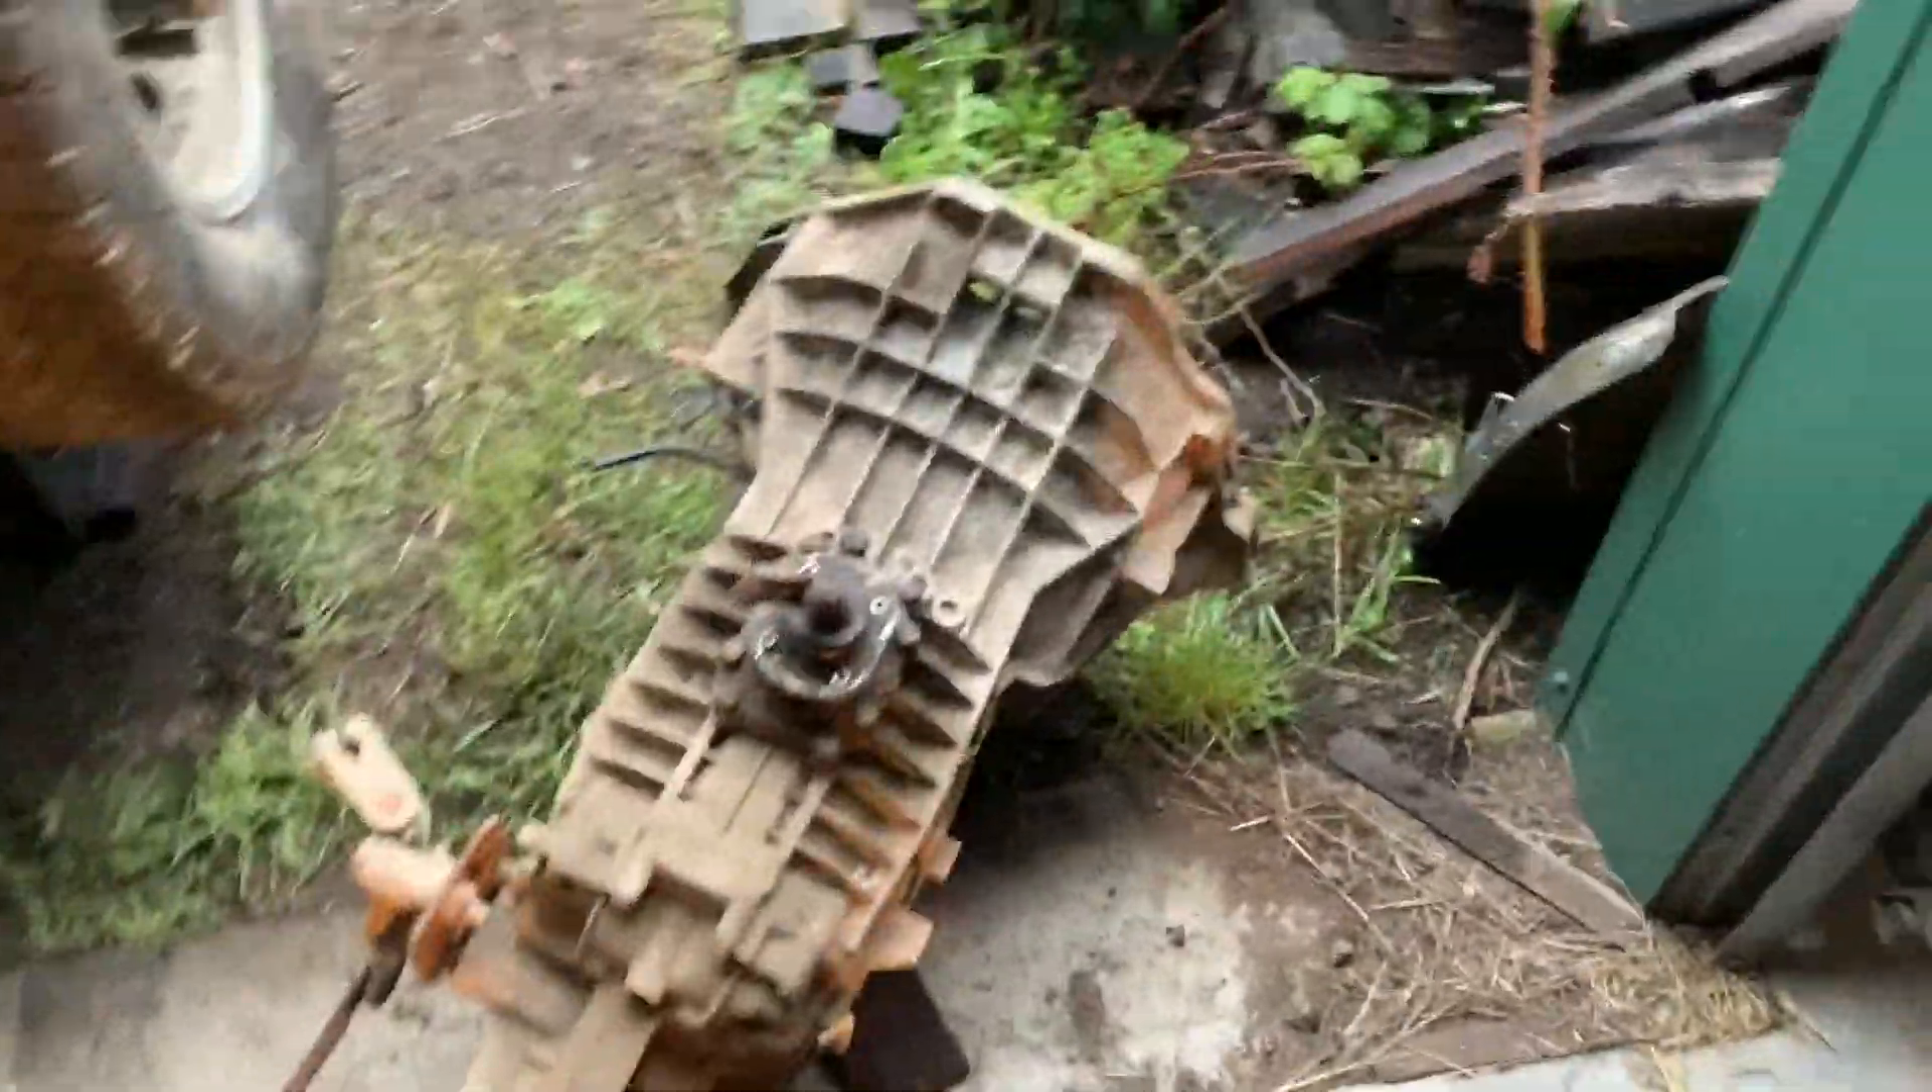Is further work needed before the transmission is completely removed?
No.